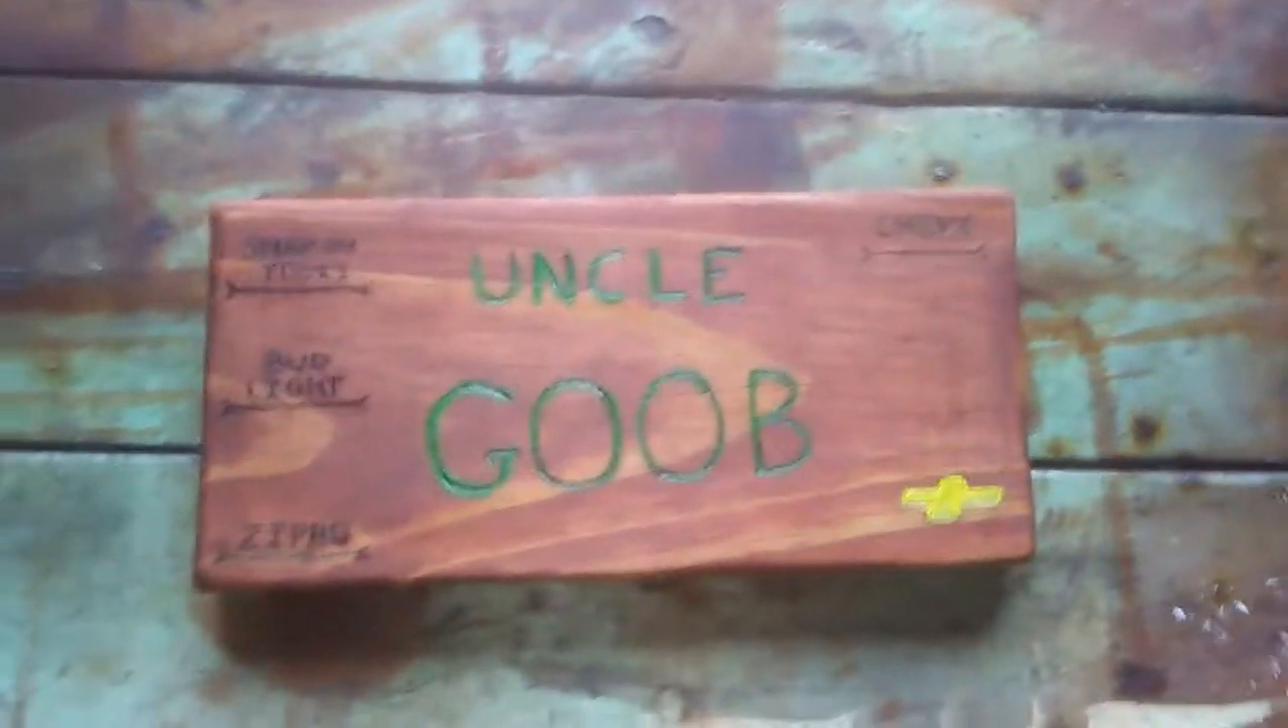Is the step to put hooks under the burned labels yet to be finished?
Yes.